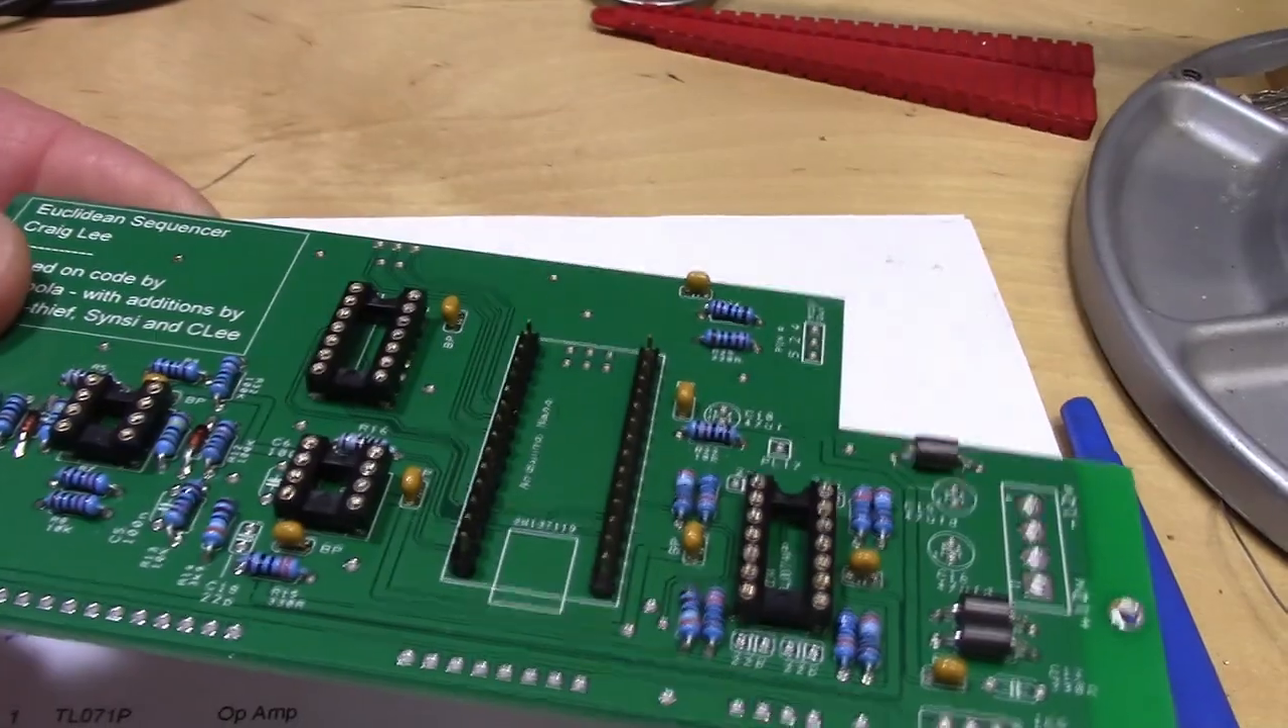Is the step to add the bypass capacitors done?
Yes.